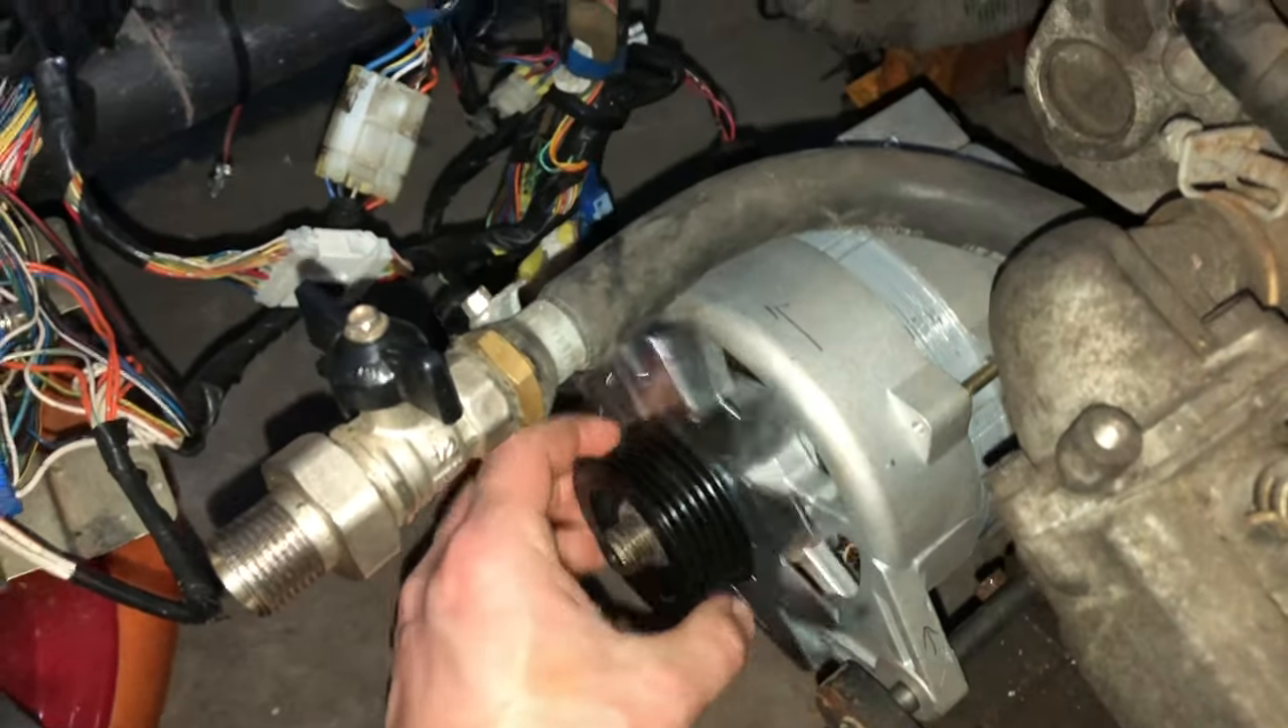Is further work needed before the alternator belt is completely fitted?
Yes.